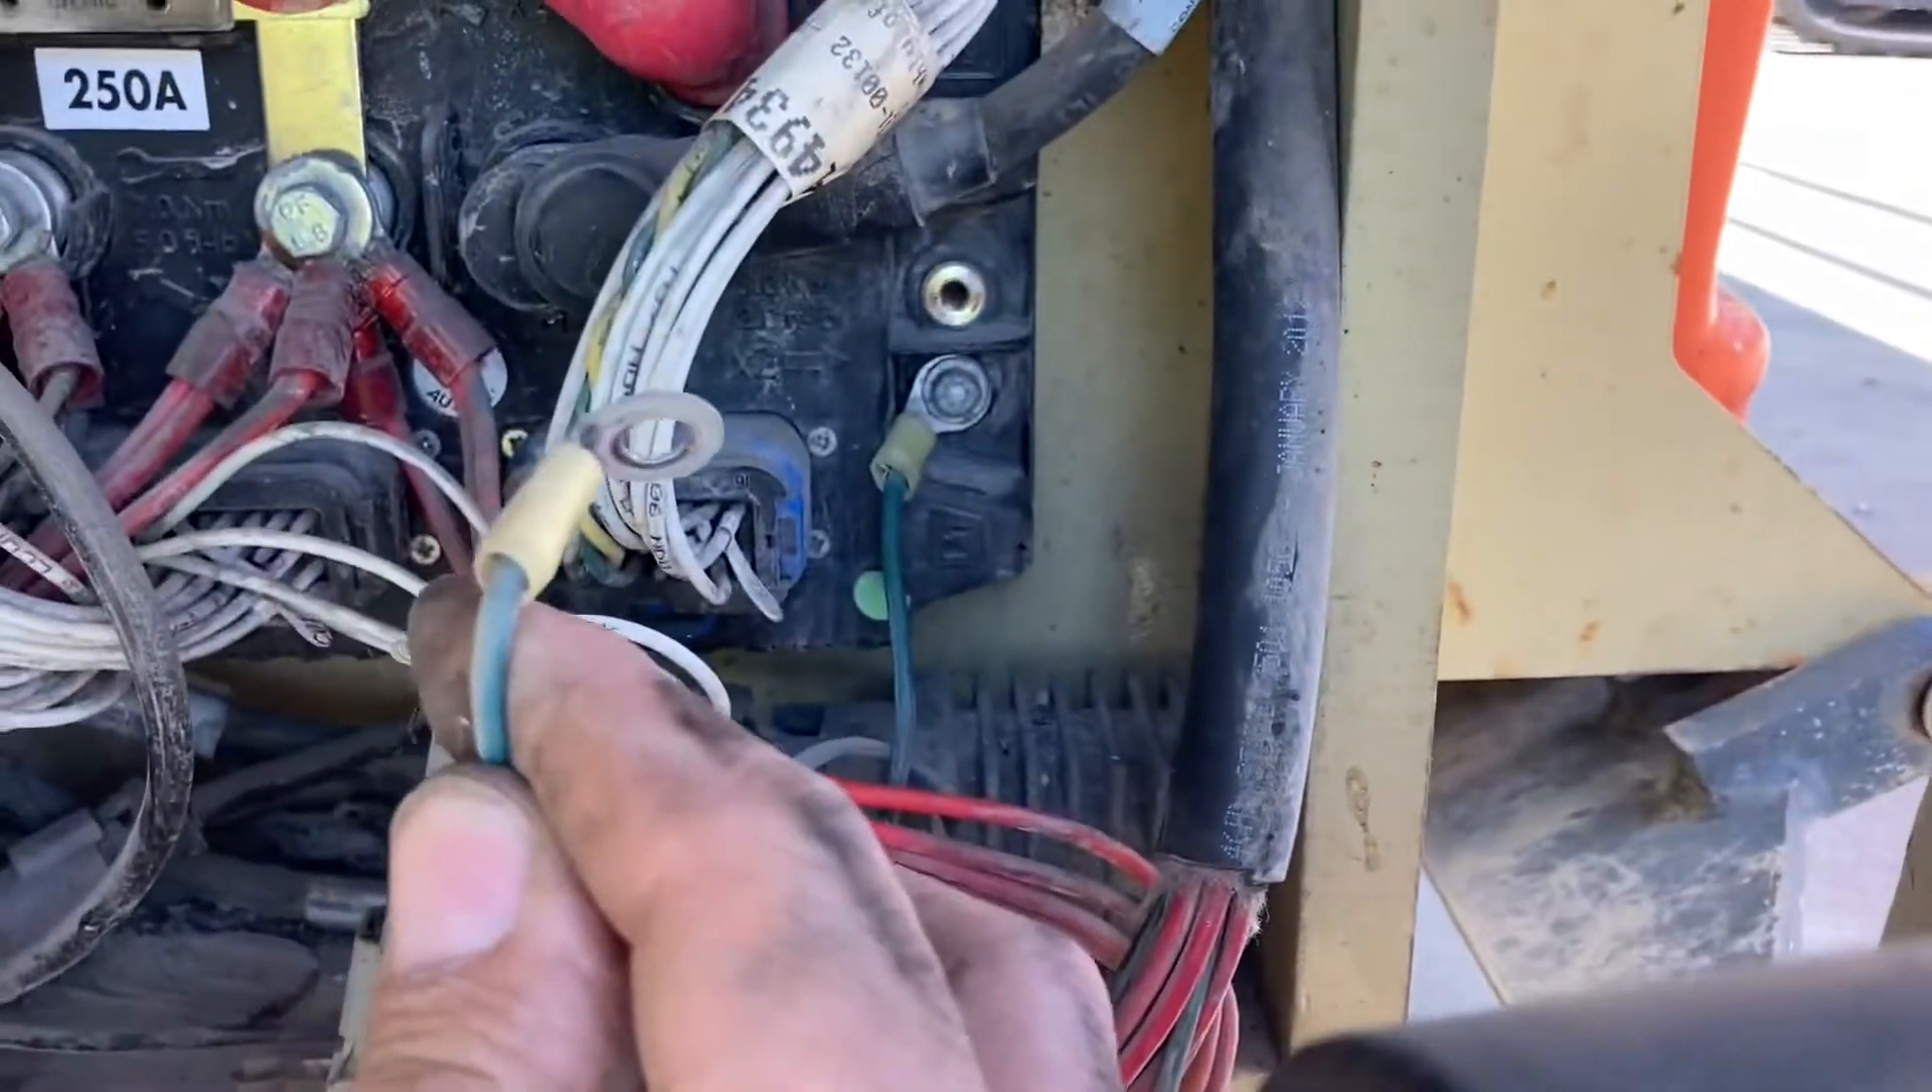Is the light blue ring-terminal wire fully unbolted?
Yes.